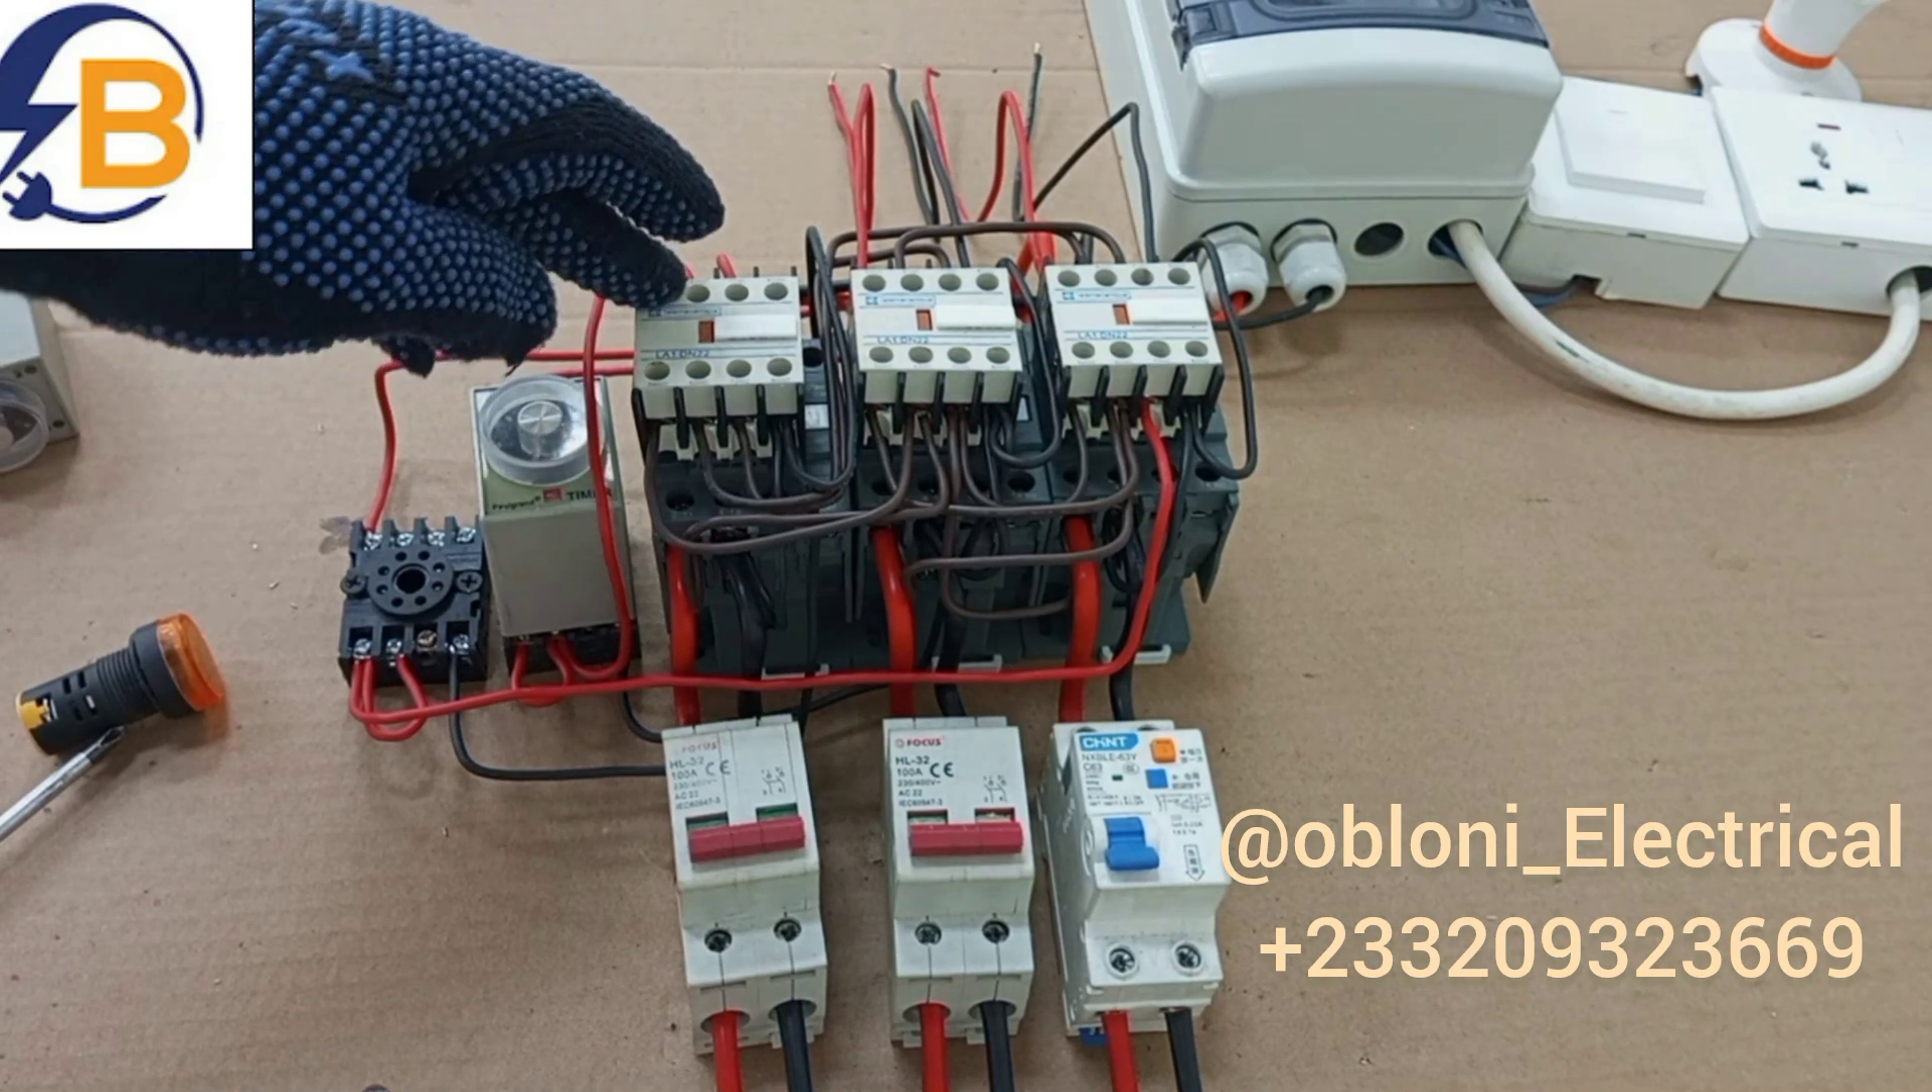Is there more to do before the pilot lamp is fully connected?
Yes.